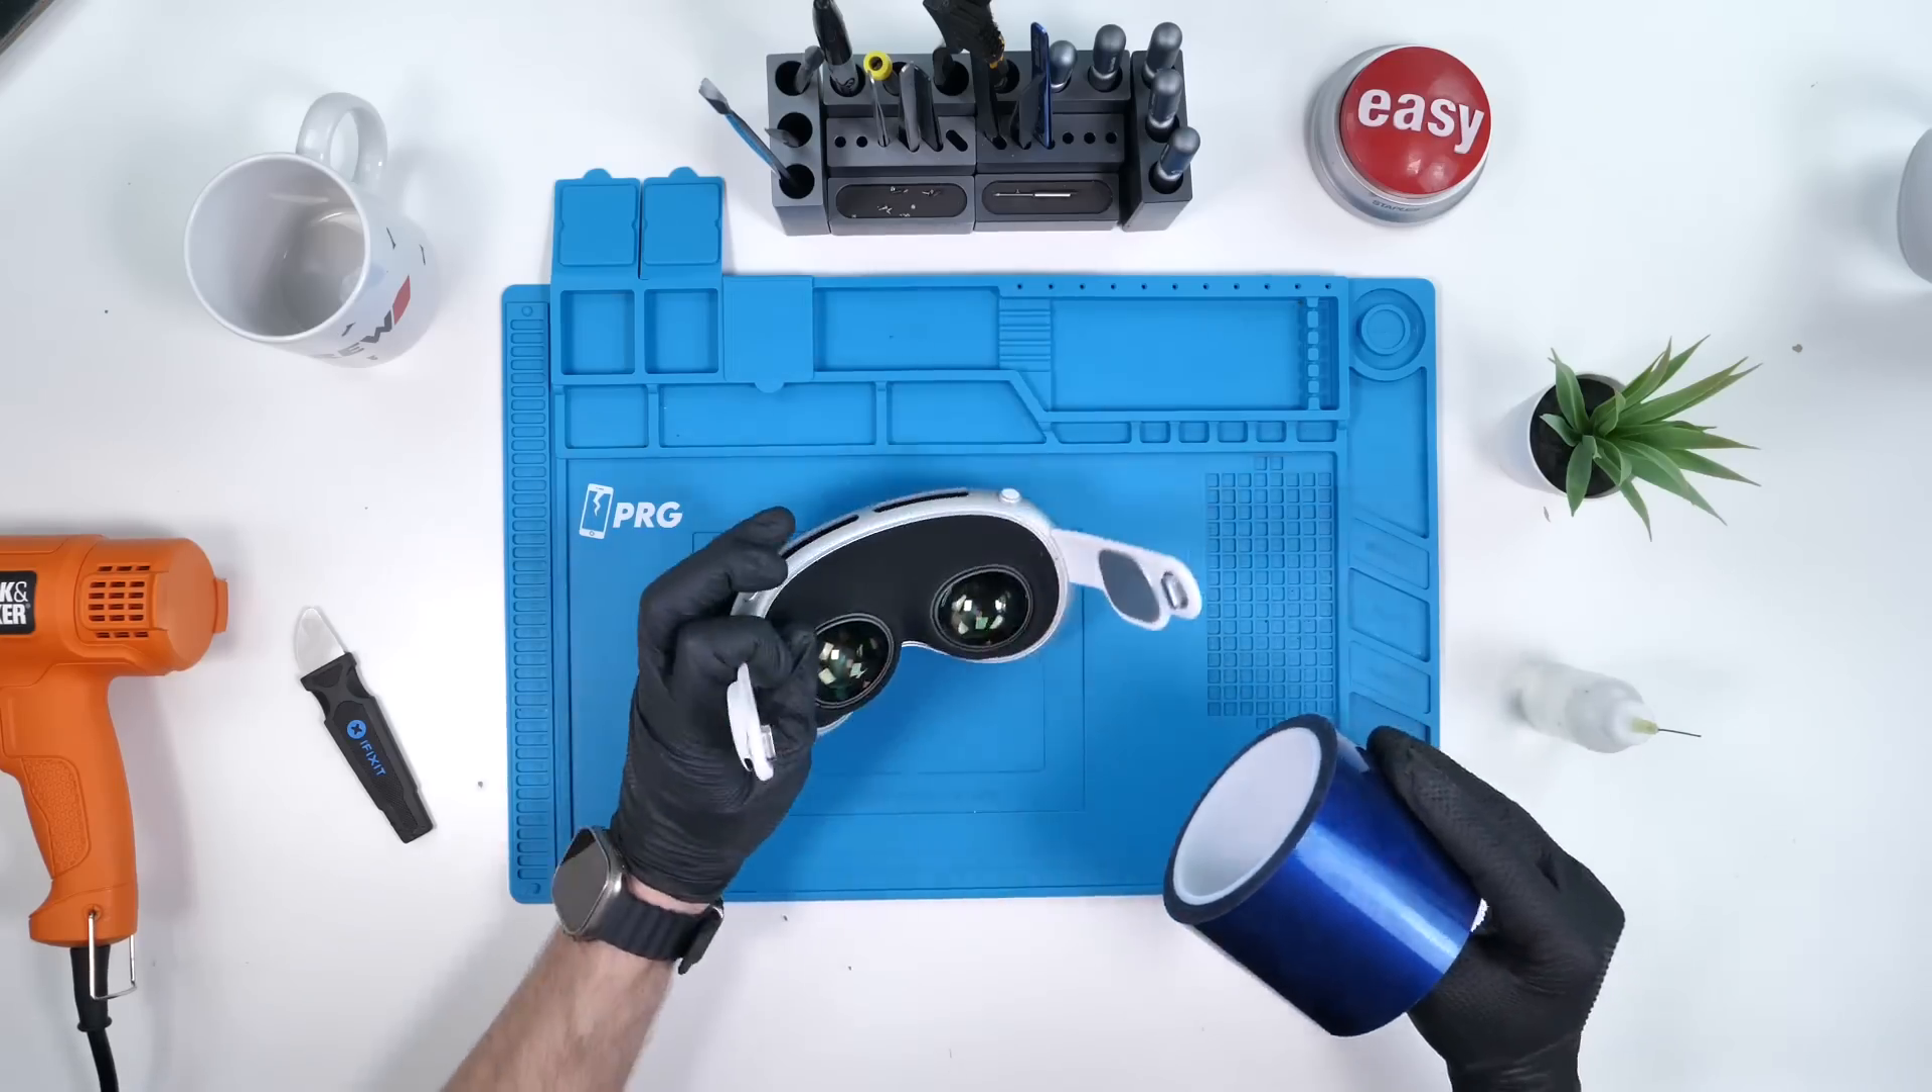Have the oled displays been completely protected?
No.